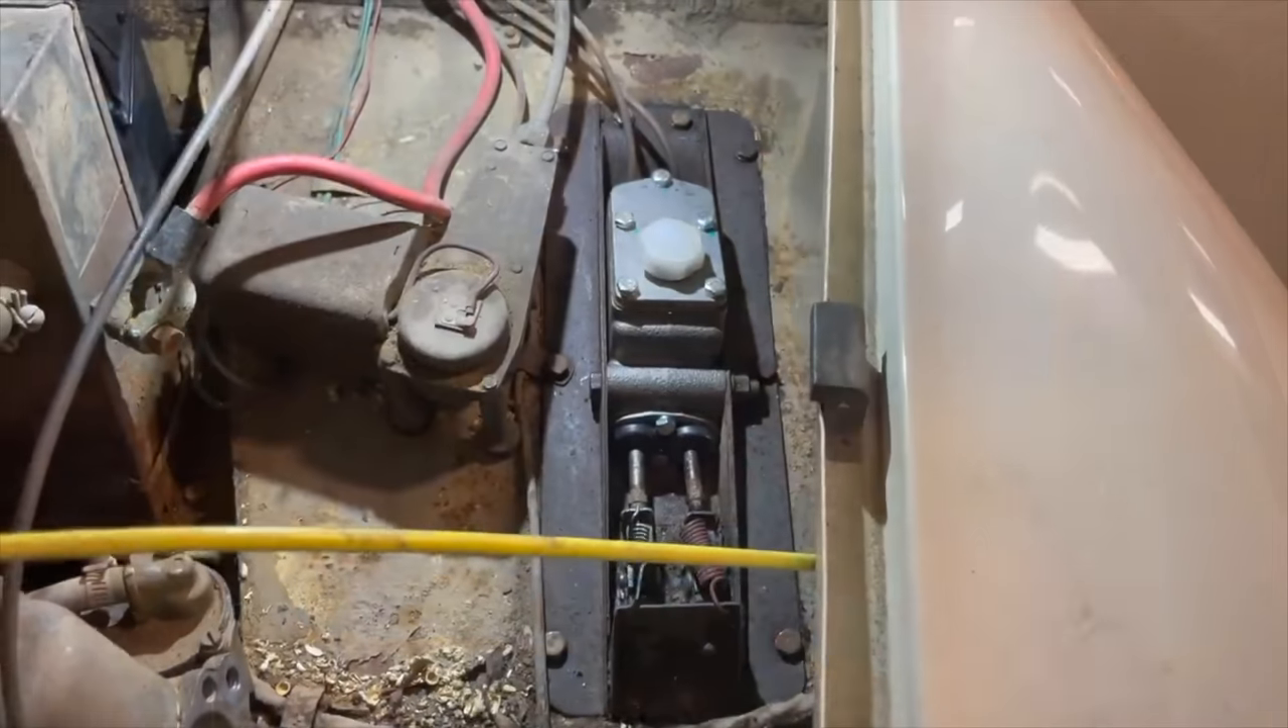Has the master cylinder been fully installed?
Yes.